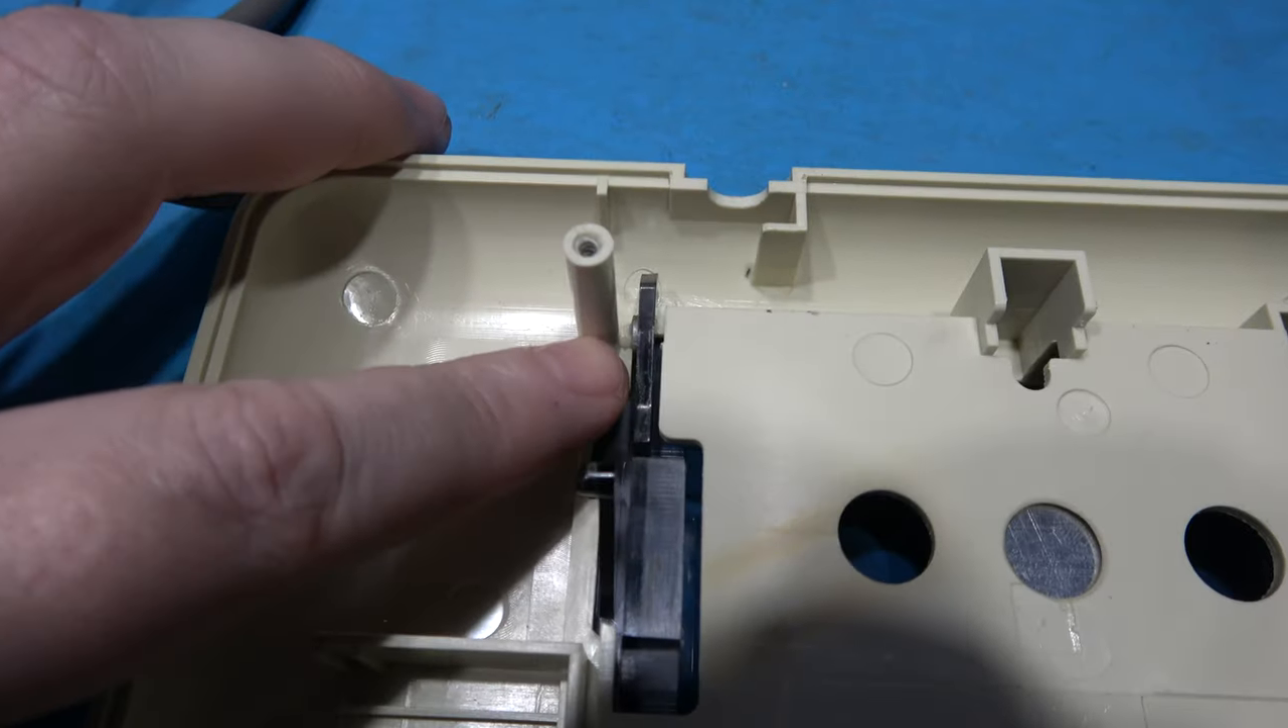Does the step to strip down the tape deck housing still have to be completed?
Yes.